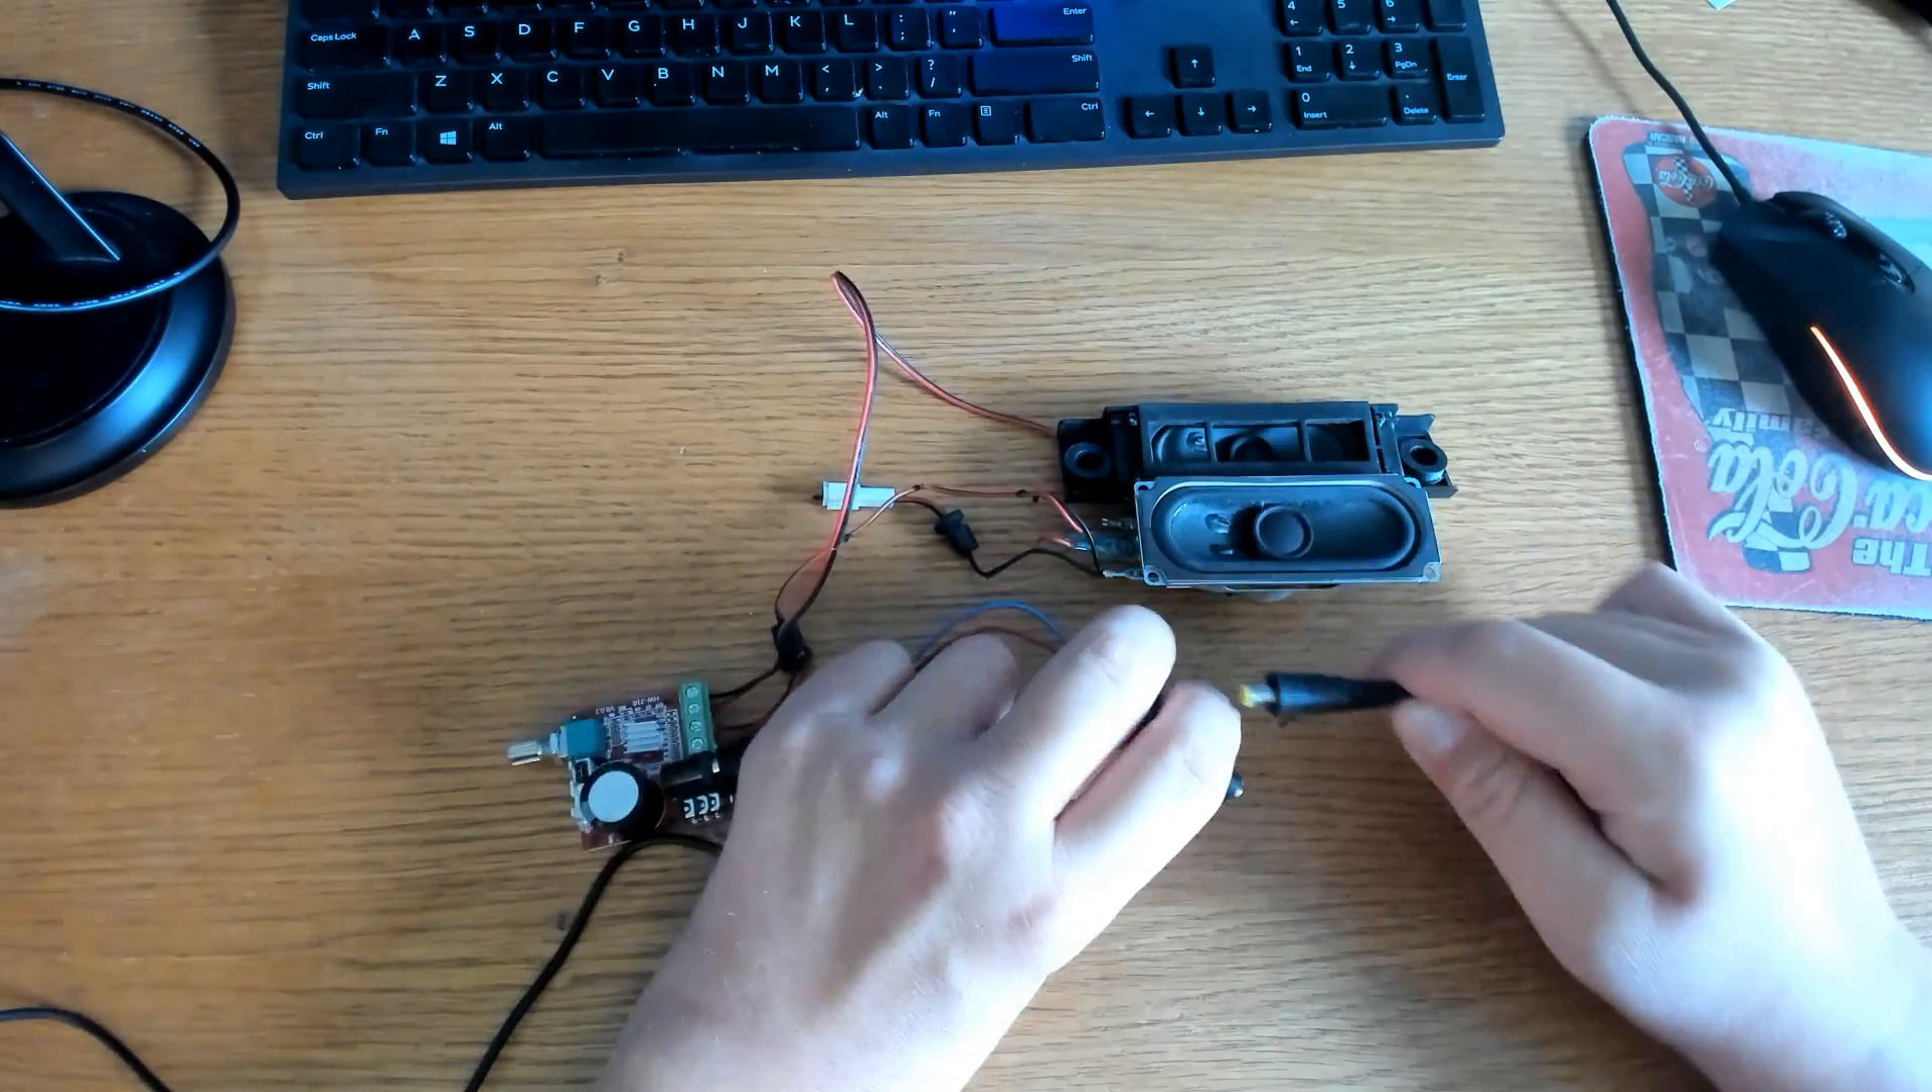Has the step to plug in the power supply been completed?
No.